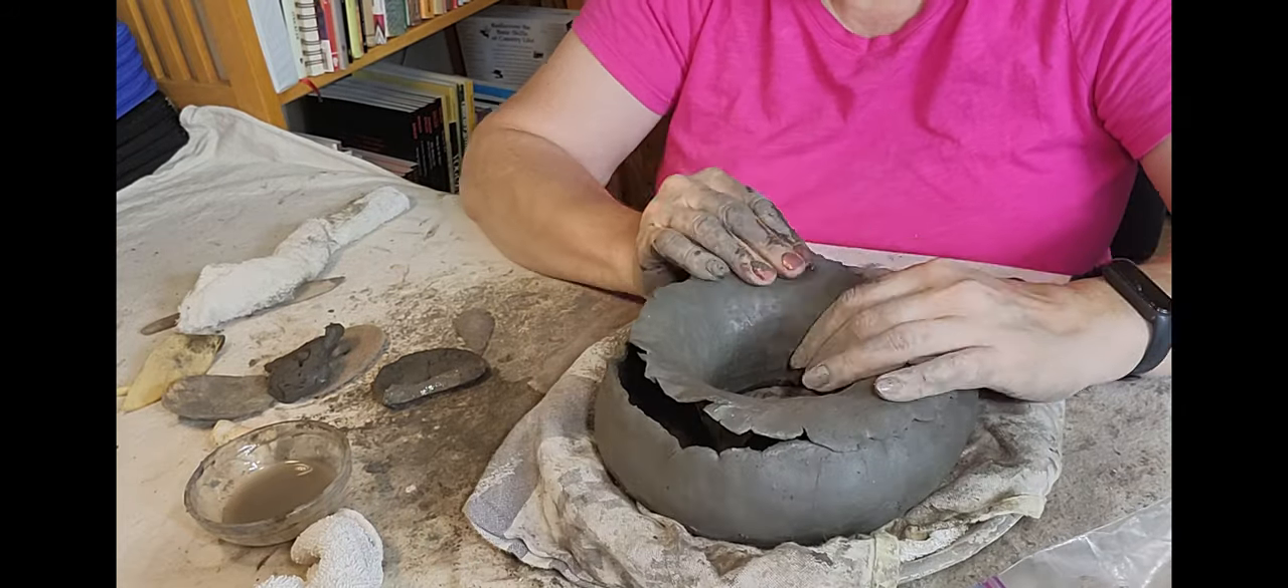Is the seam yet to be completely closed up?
Yes.